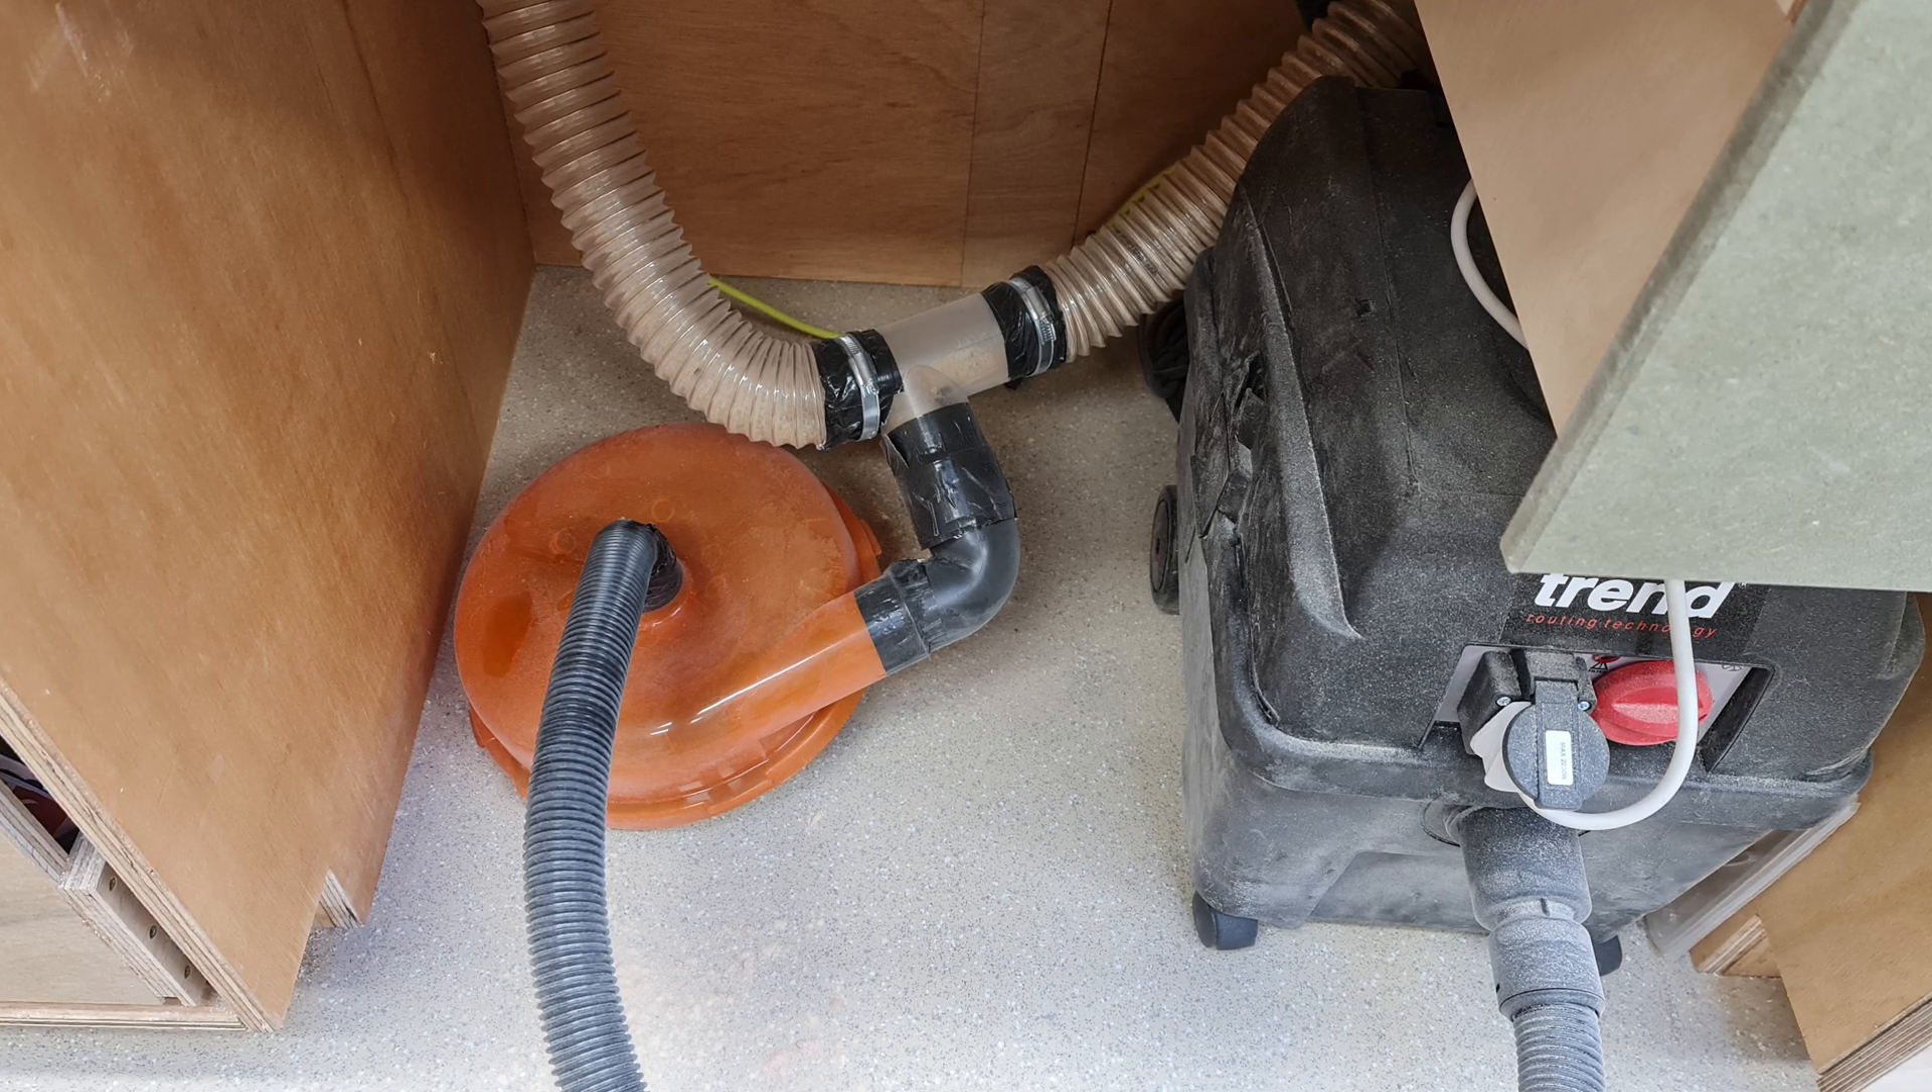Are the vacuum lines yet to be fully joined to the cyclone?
No.